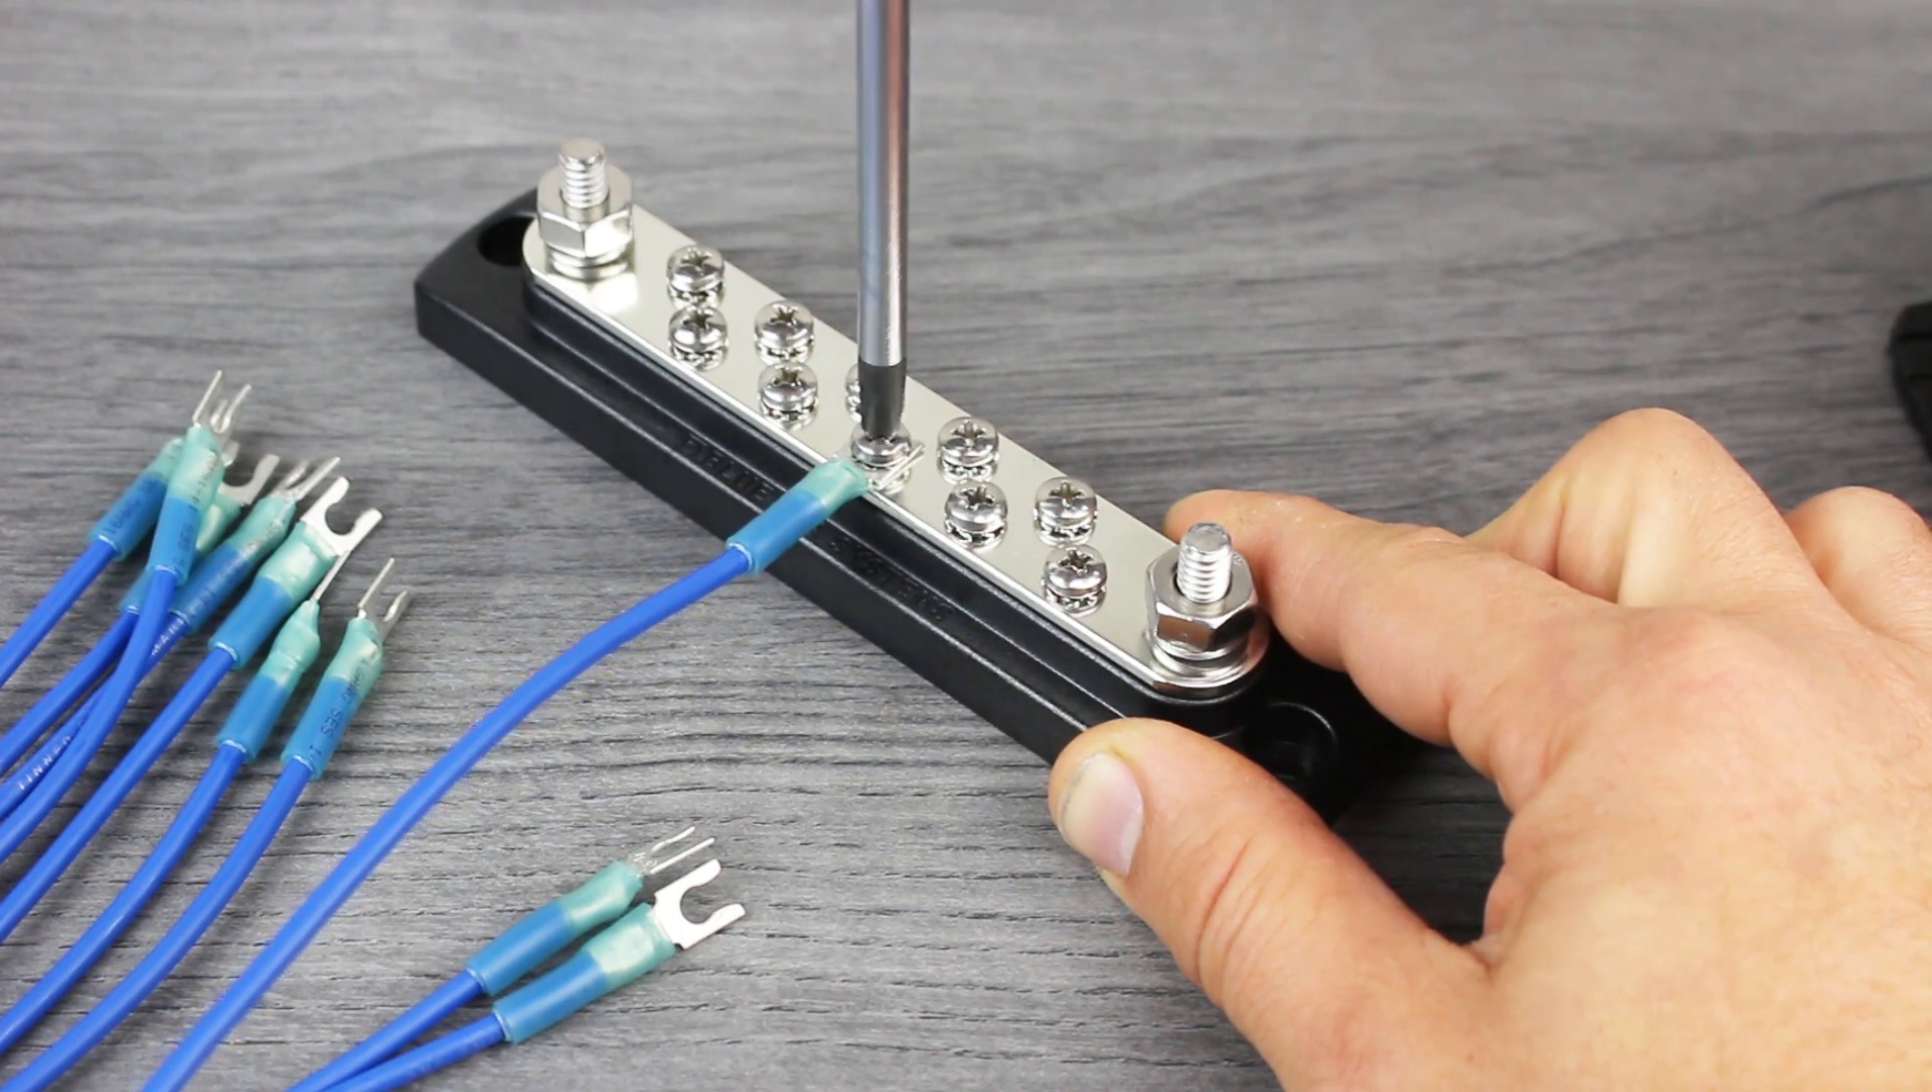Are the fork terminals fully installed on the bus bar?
No.